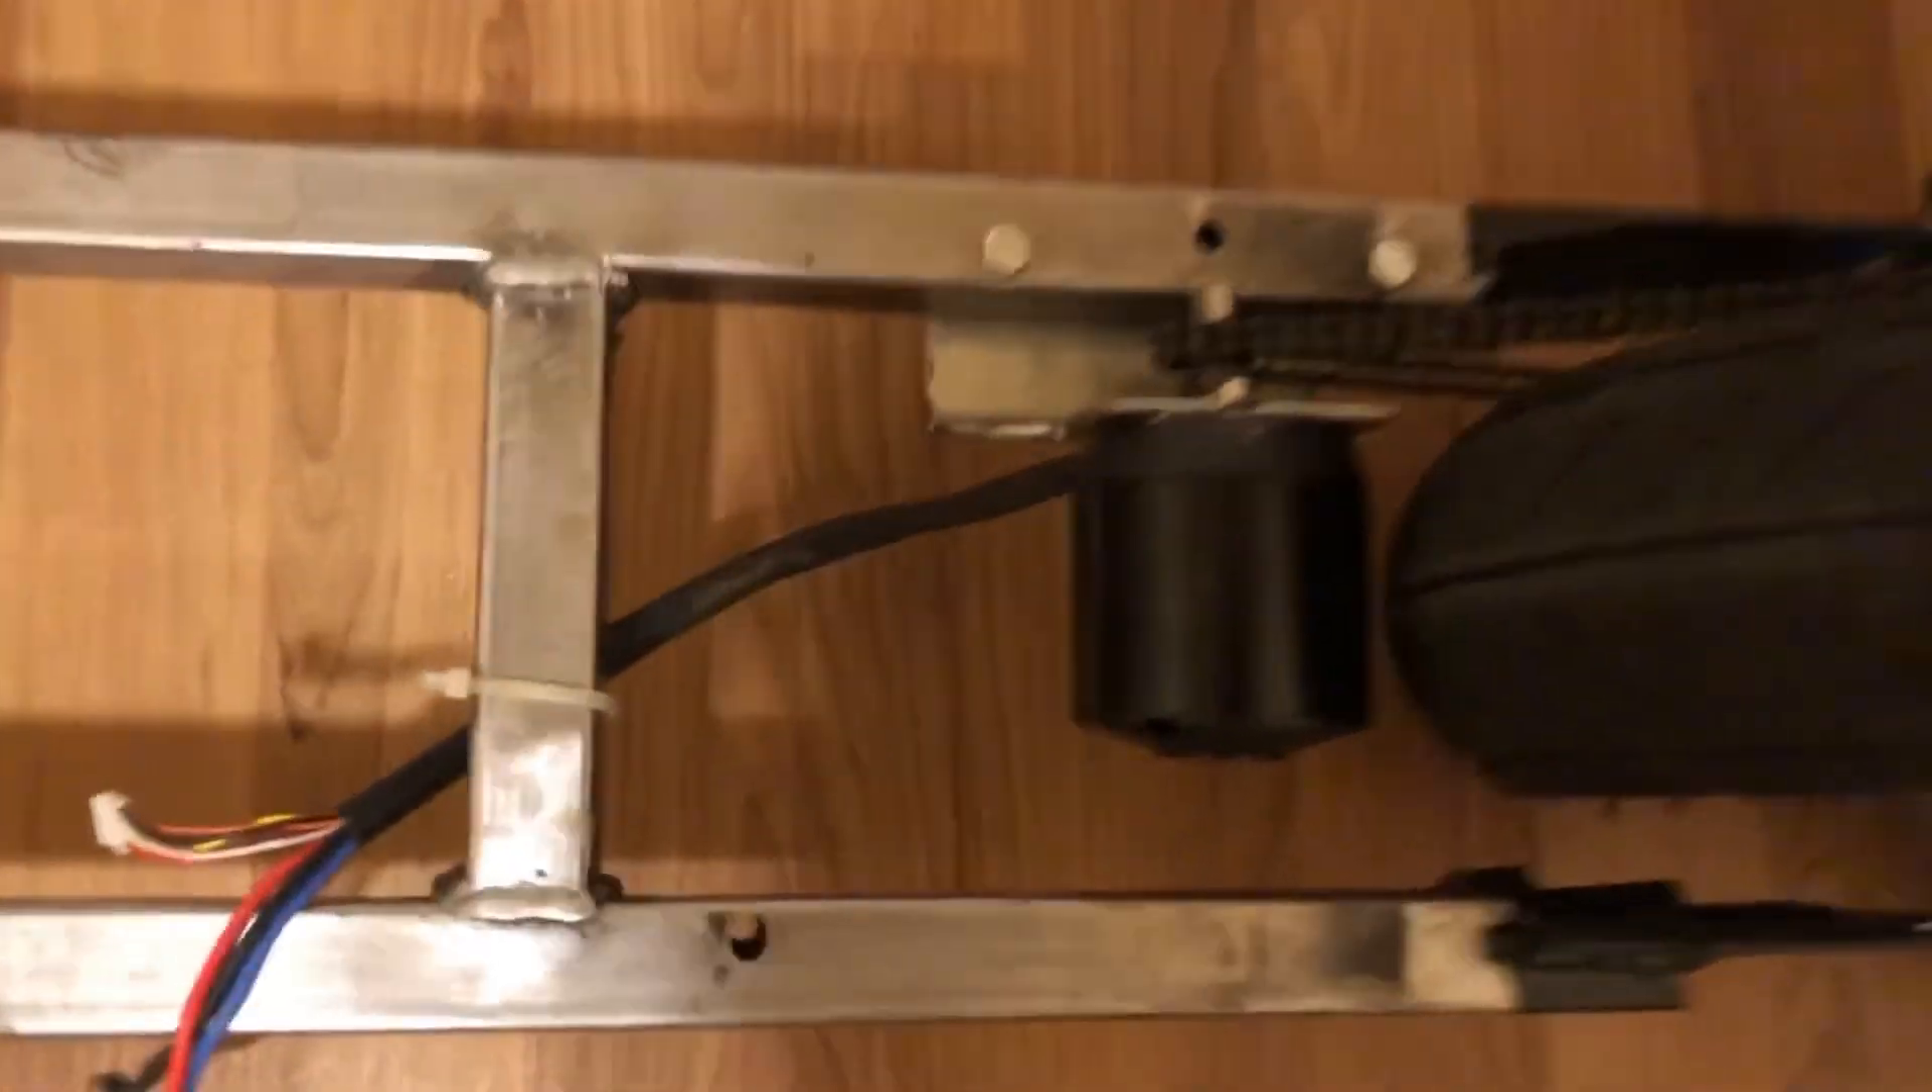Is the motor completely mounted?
Yes.